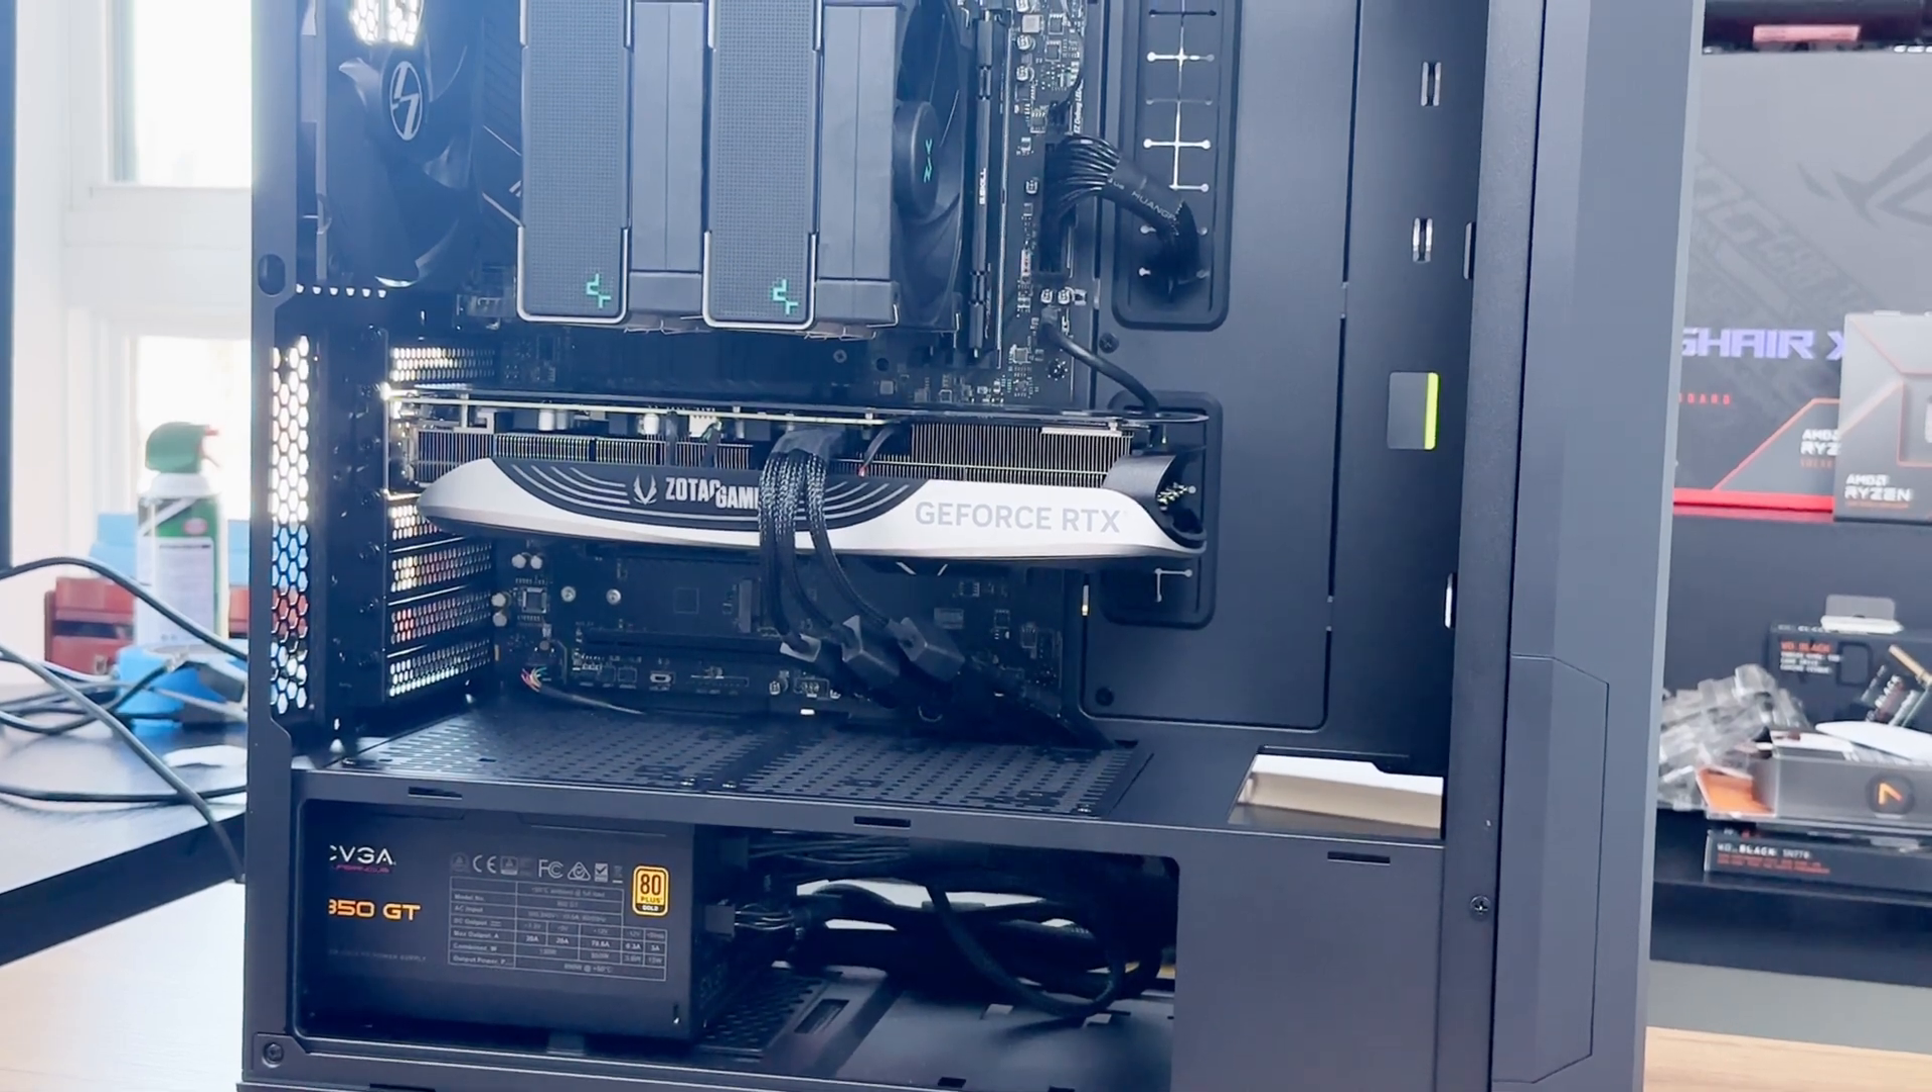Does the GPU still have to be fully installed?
No.